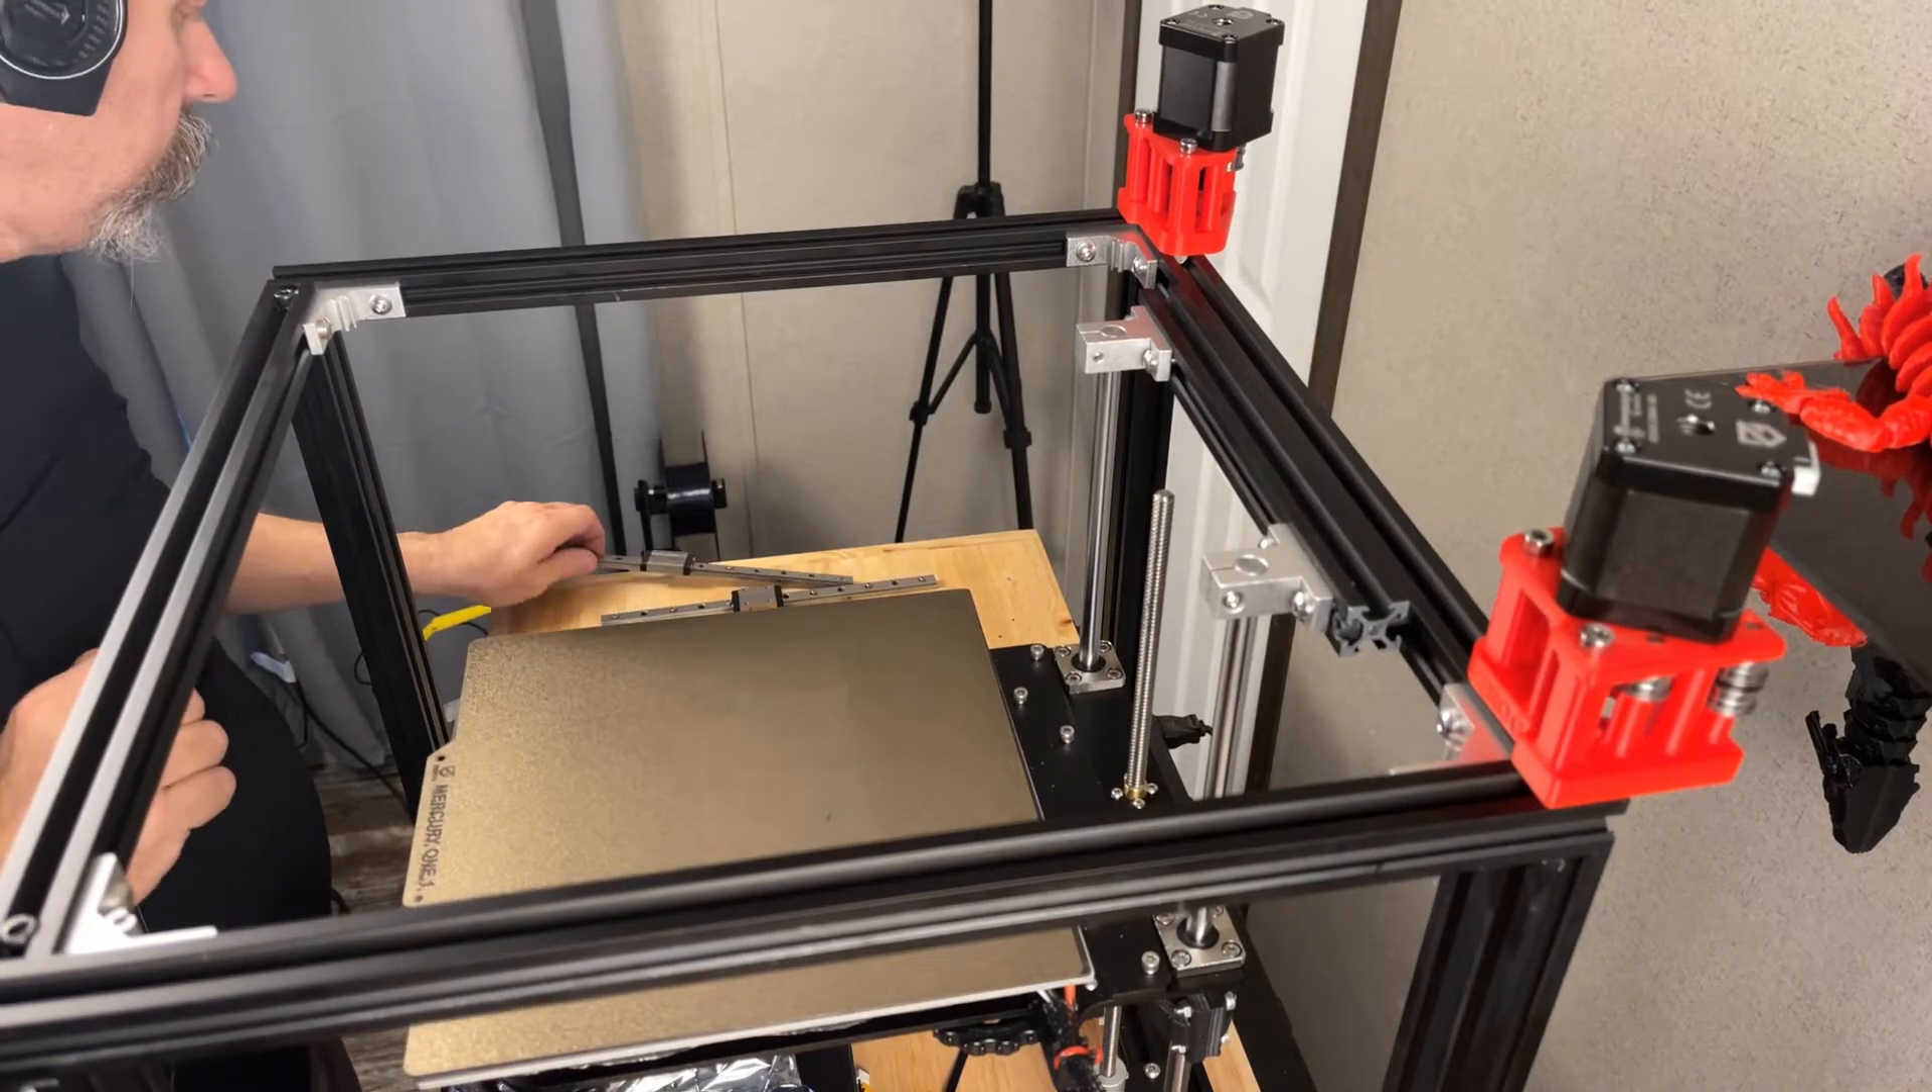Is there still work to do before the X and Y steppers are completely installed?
No.